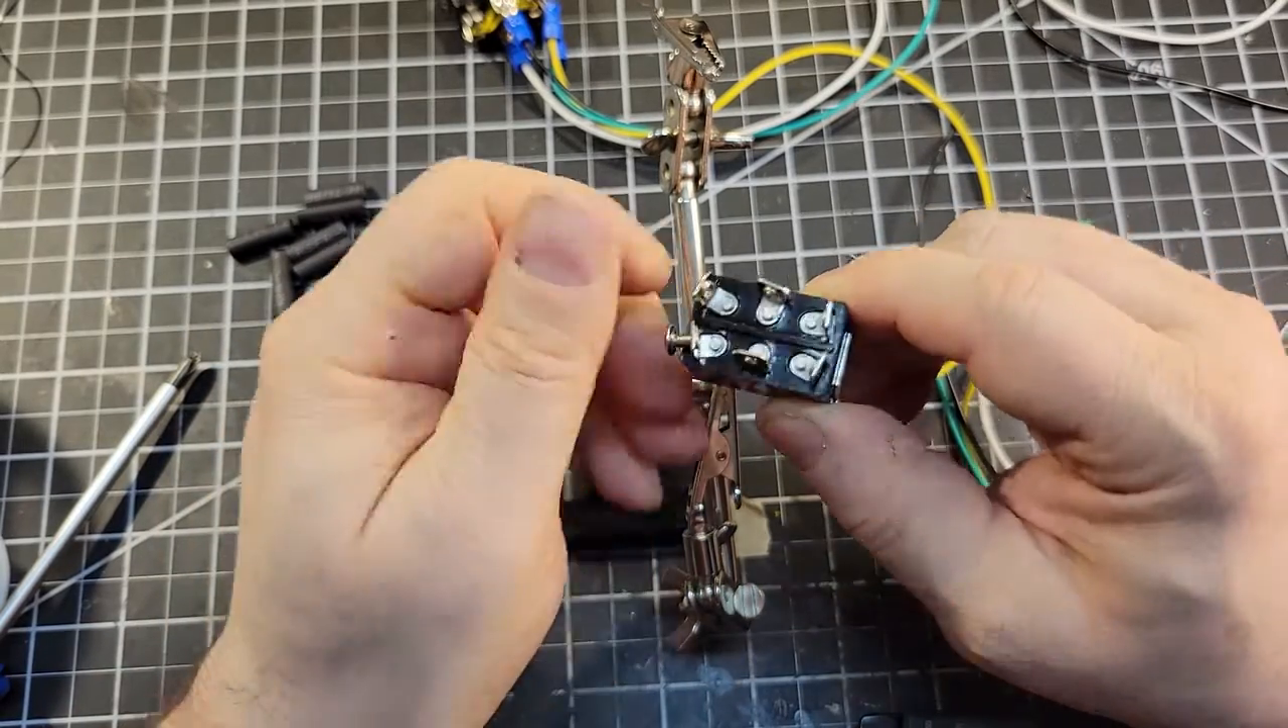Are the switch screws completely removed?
No.